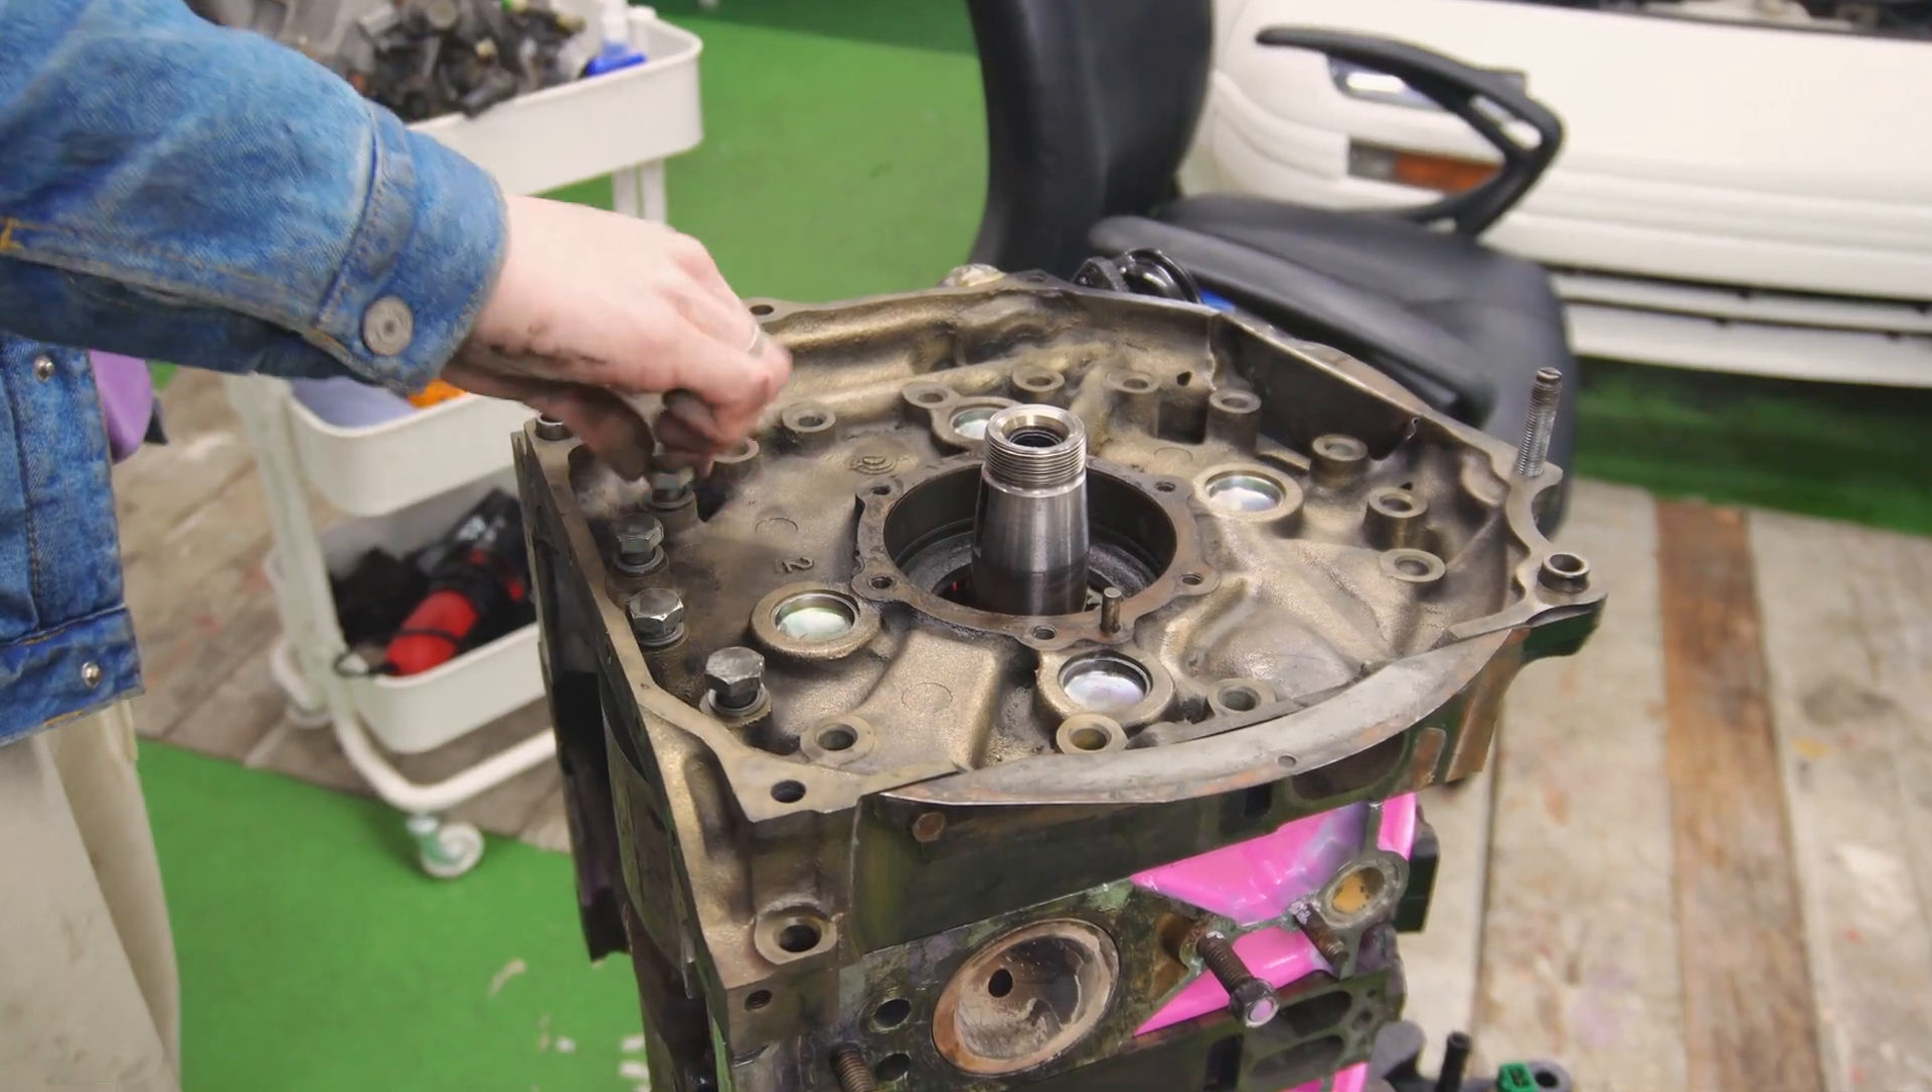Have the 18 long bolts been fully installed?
No.